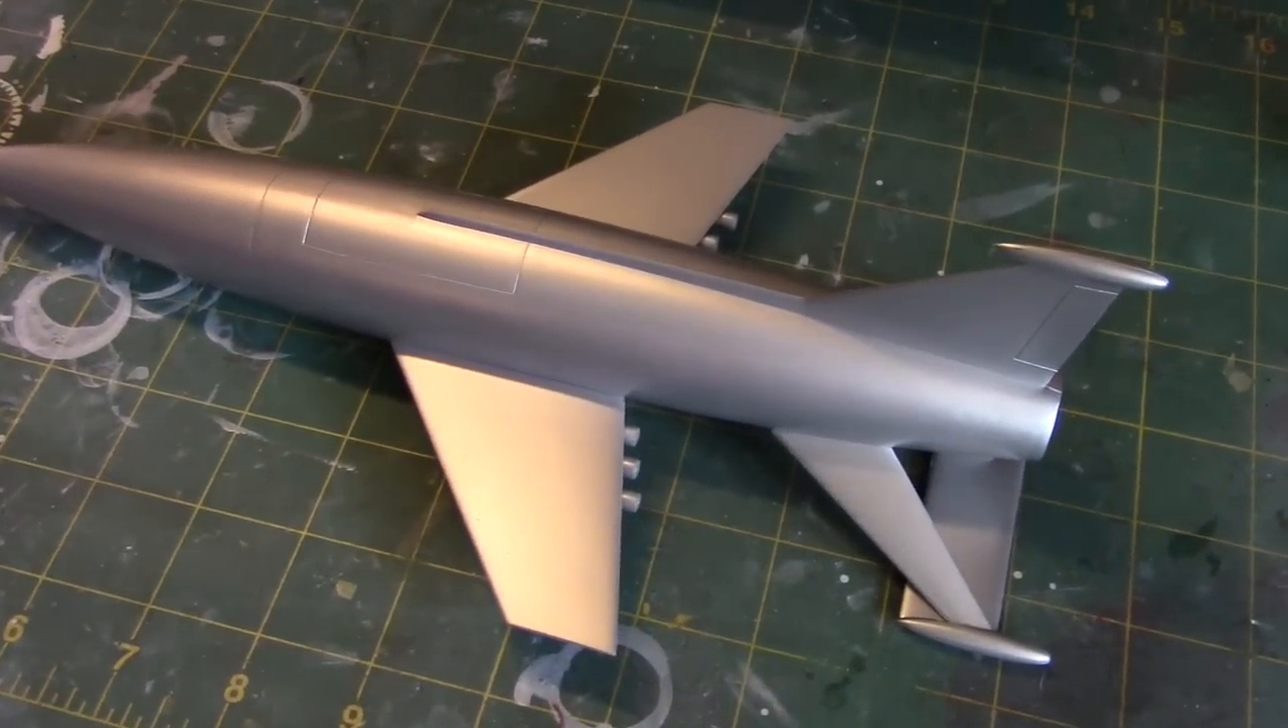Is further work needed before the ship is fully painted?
No.